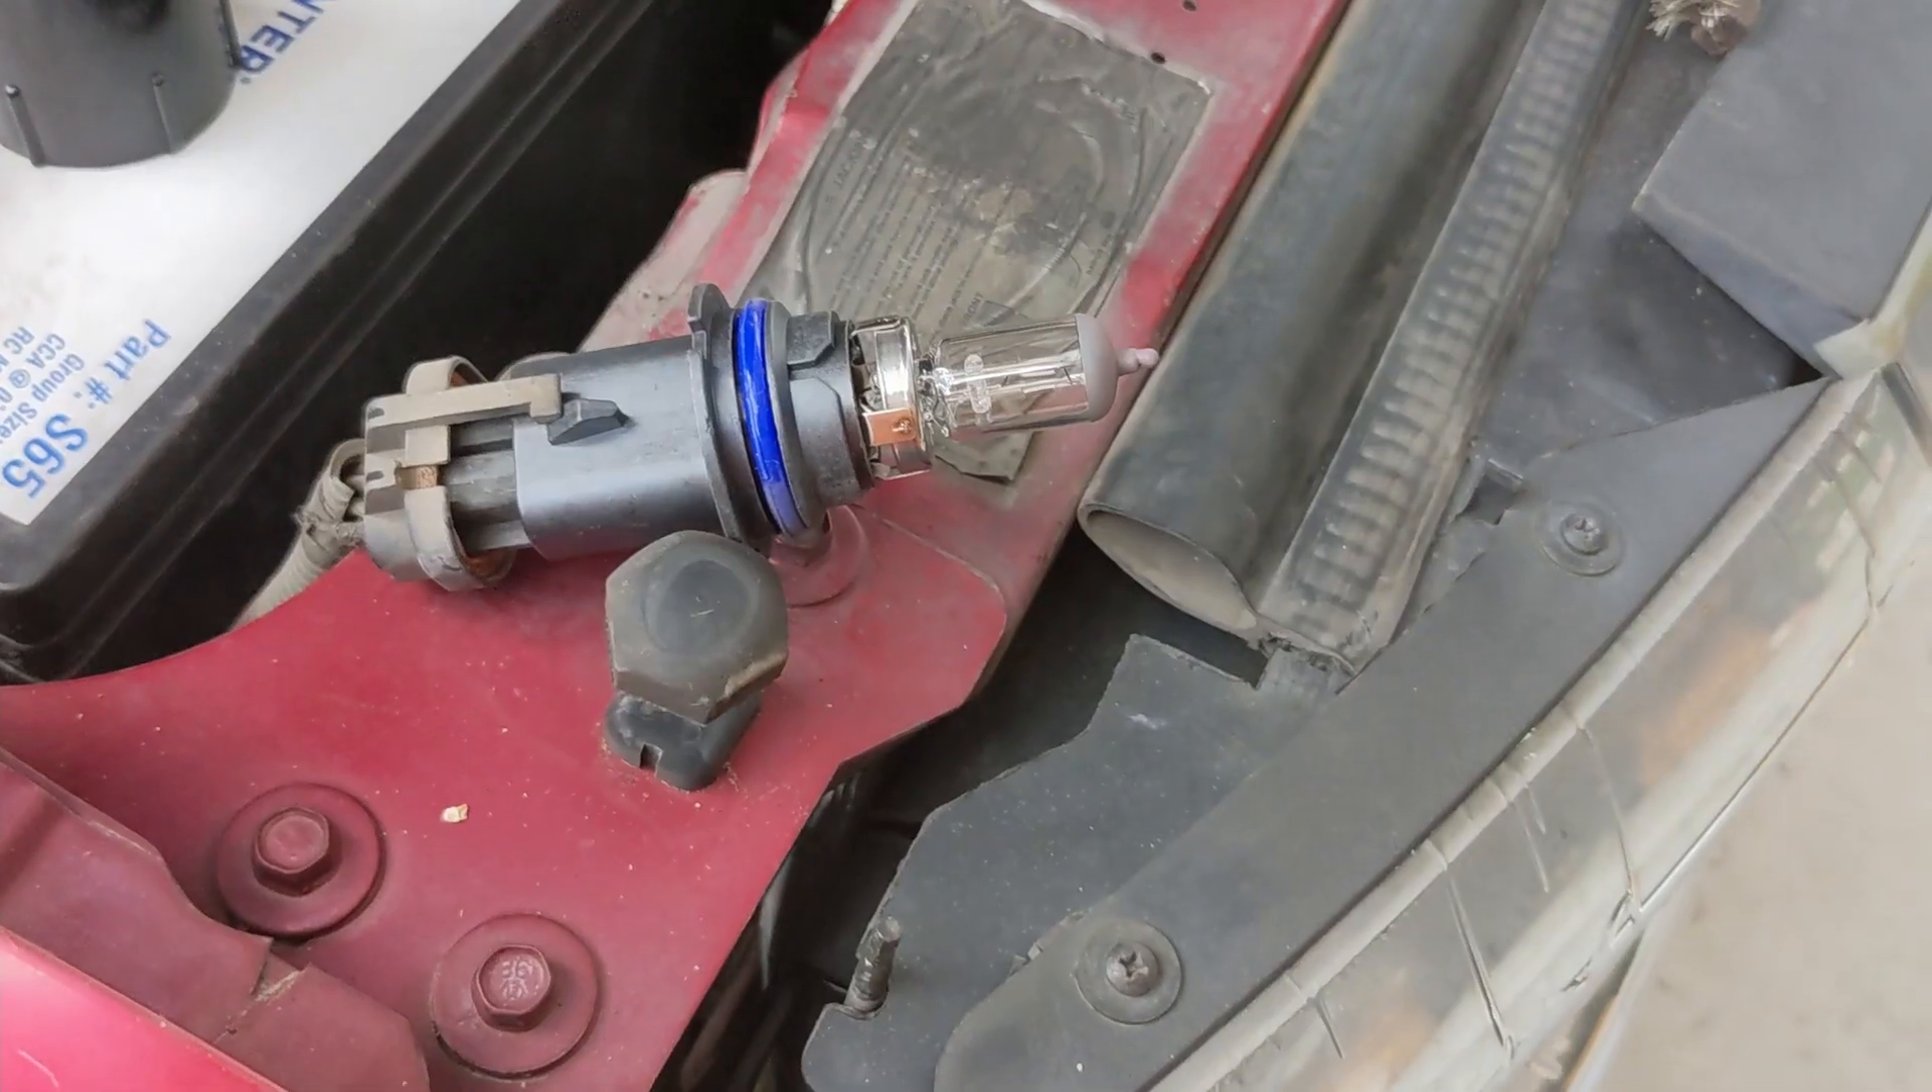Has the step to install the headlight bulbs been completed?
No.